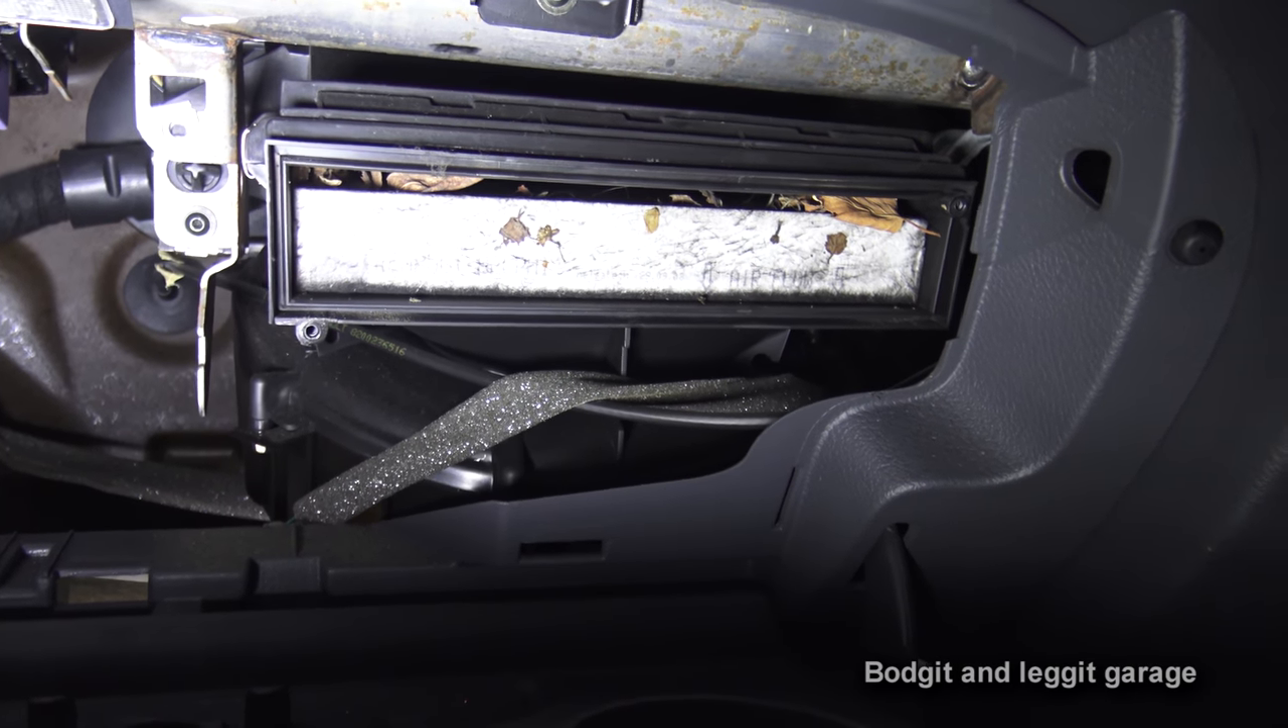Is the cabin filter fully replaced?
No.